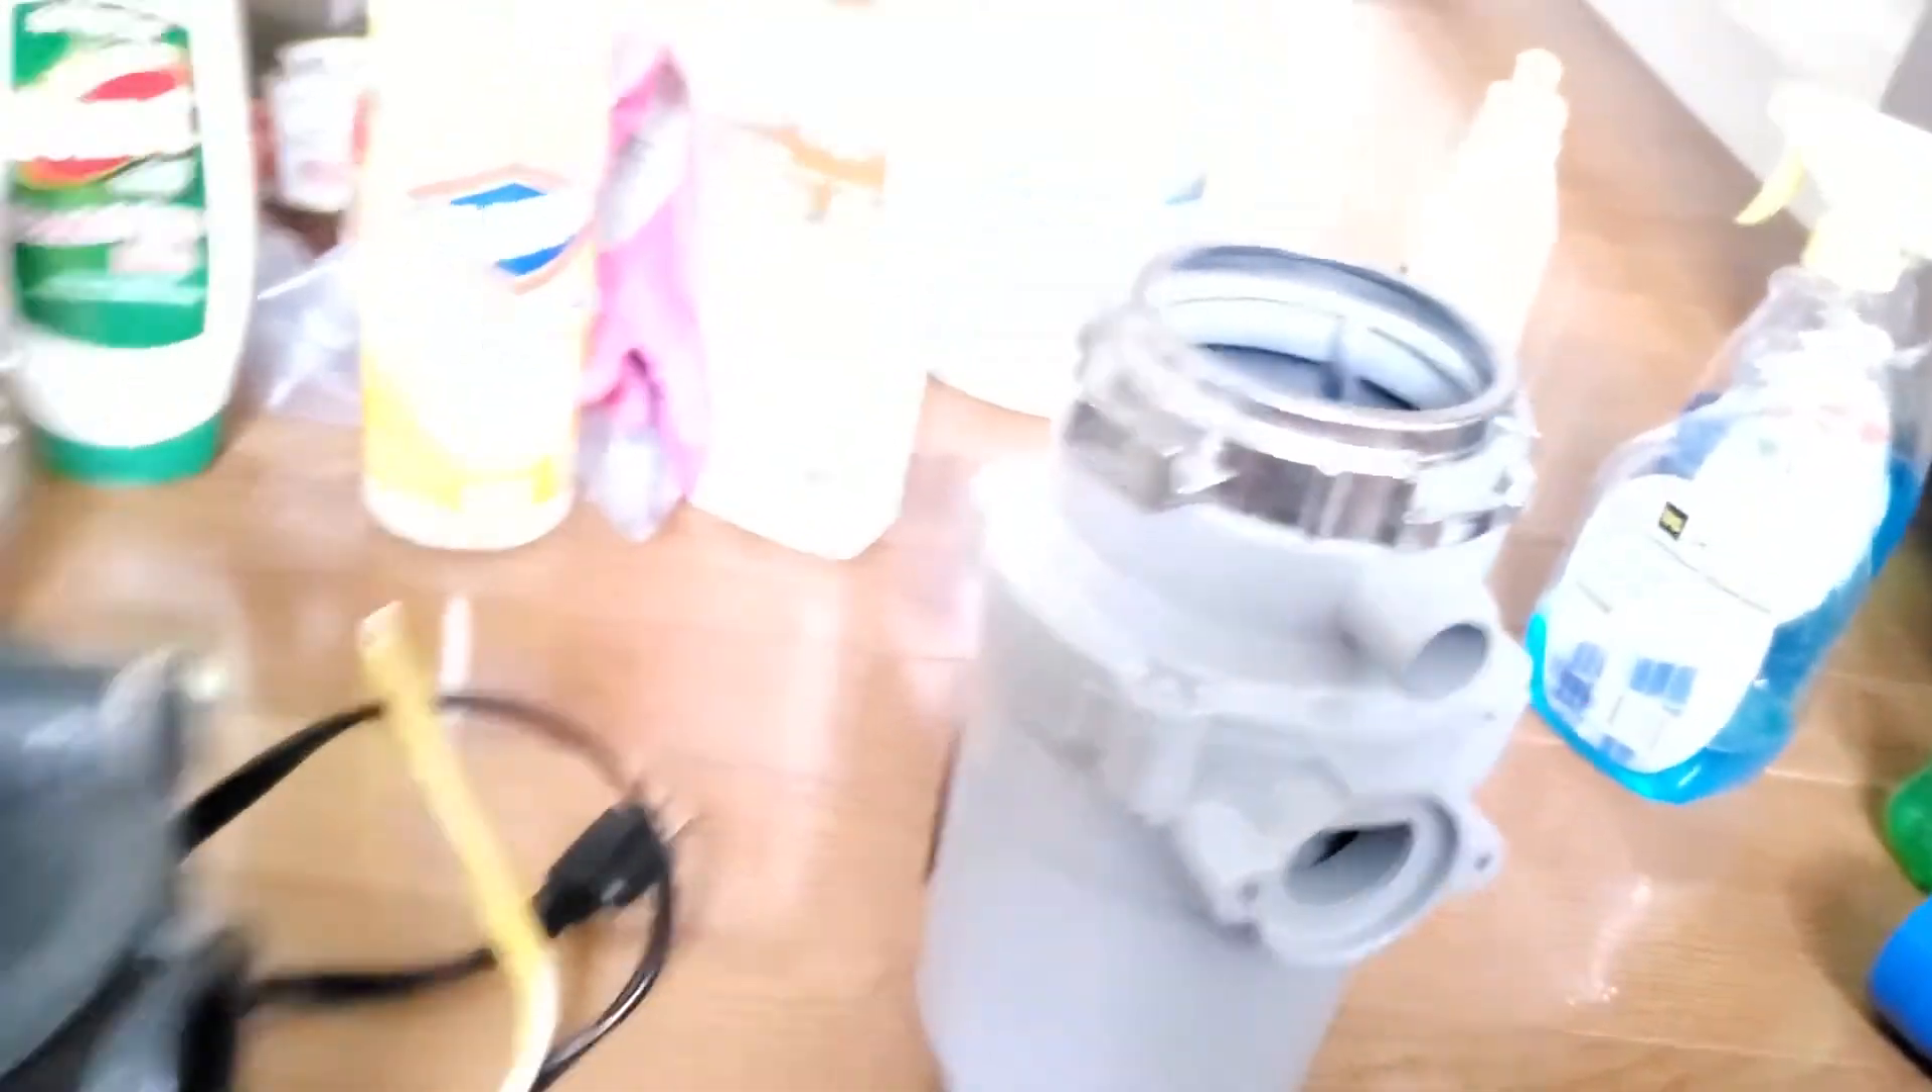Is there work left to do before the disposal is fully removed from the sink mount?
No.